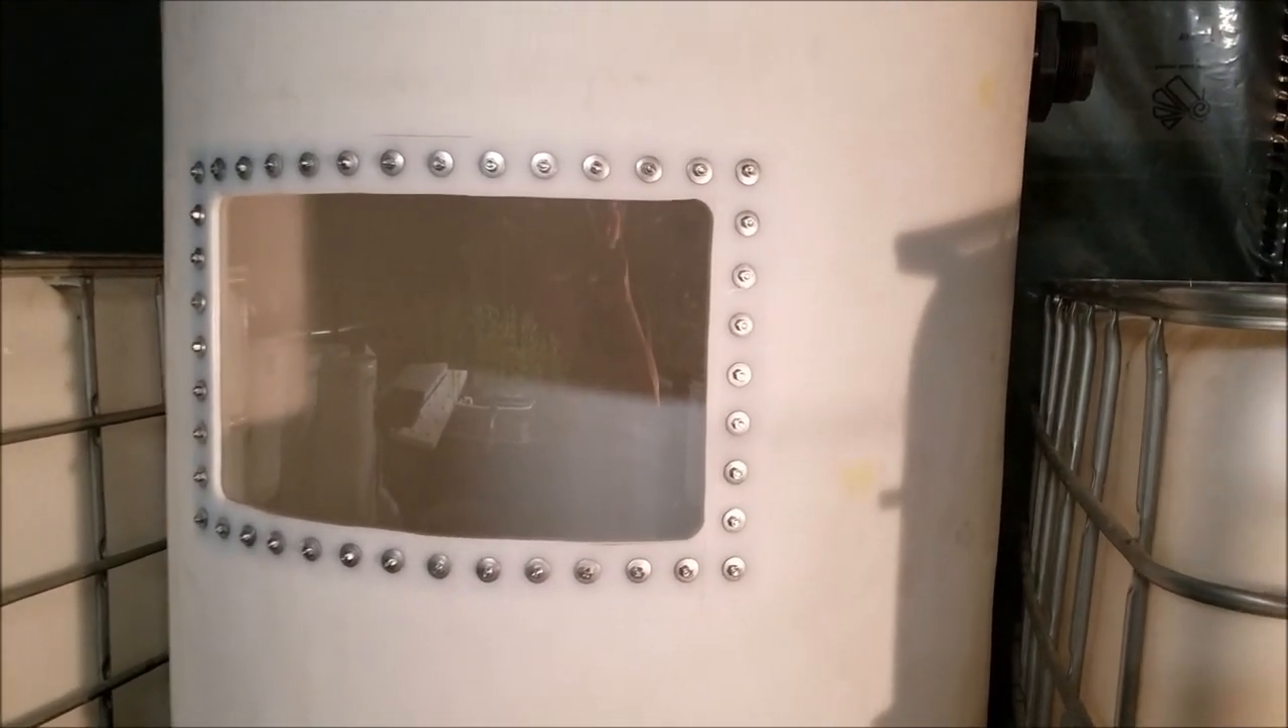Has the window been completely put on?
Yes.